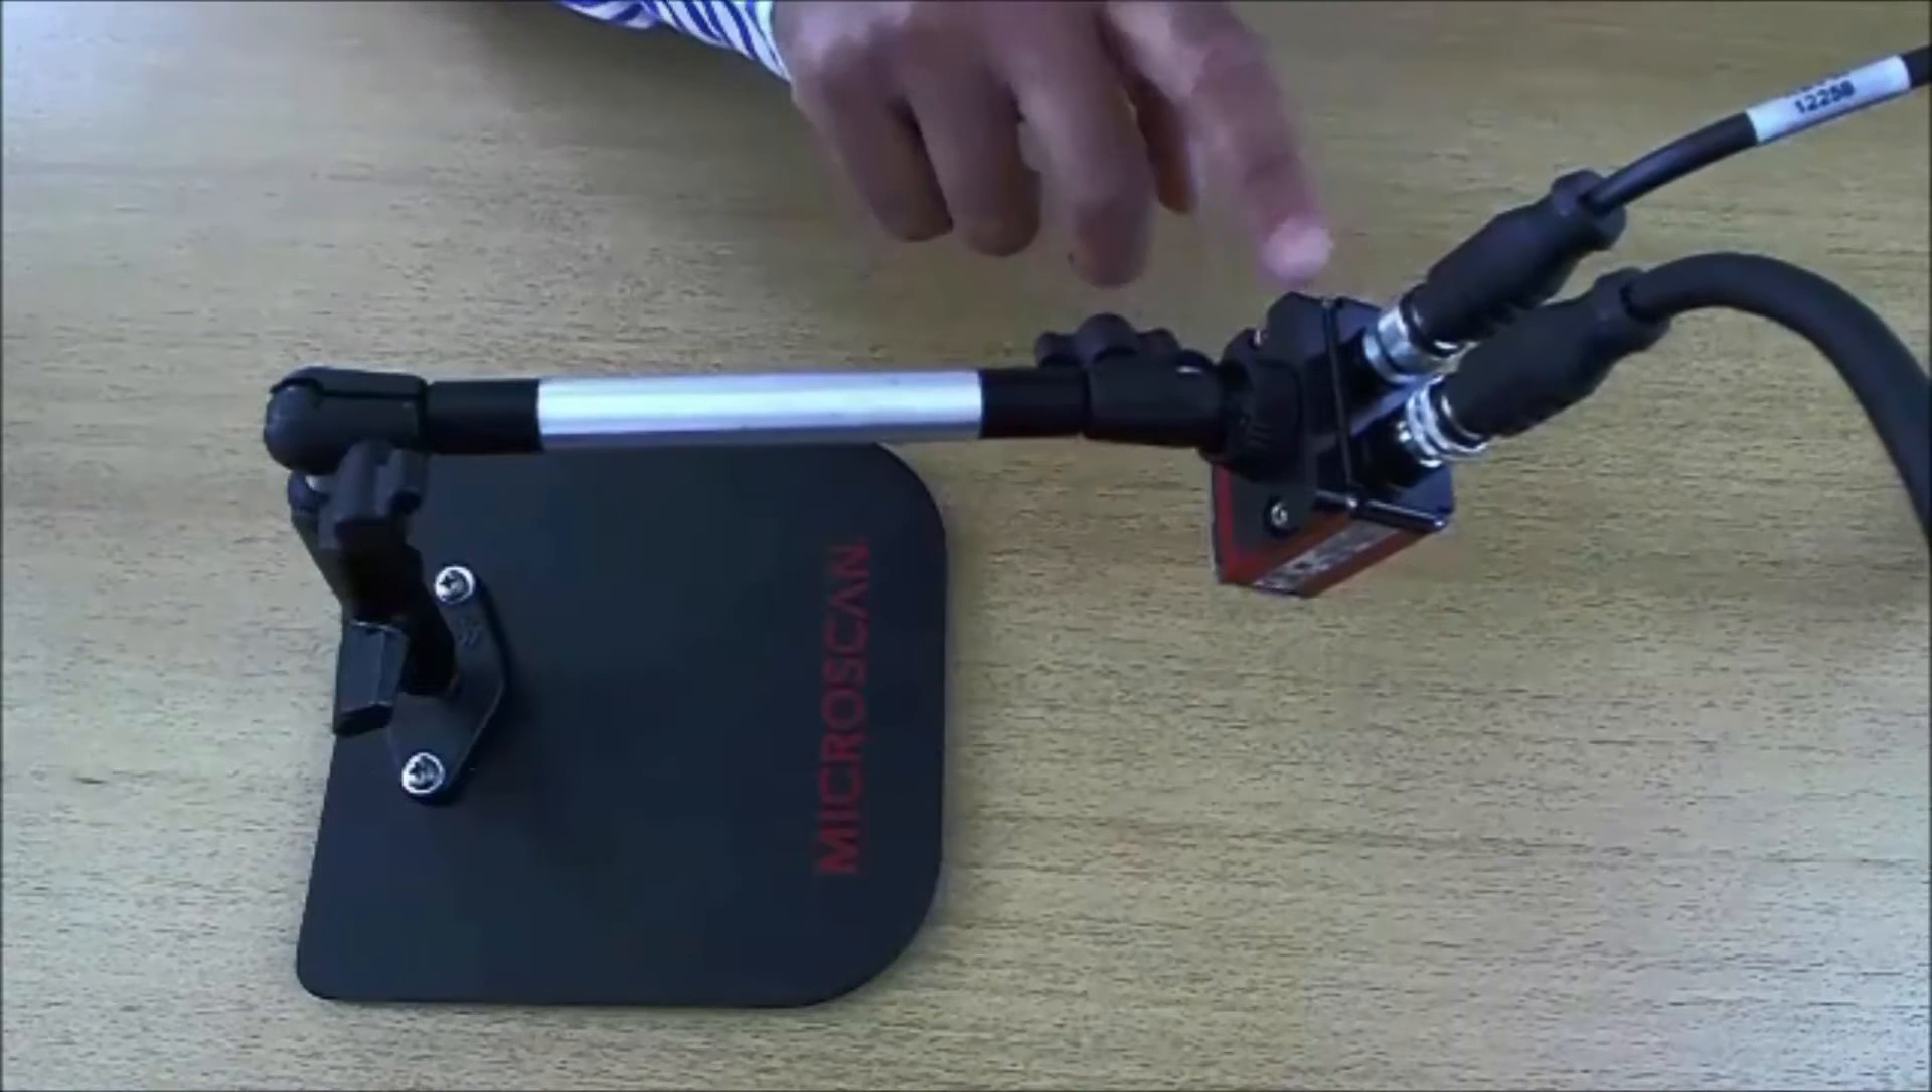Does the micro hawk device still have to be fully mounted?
No.